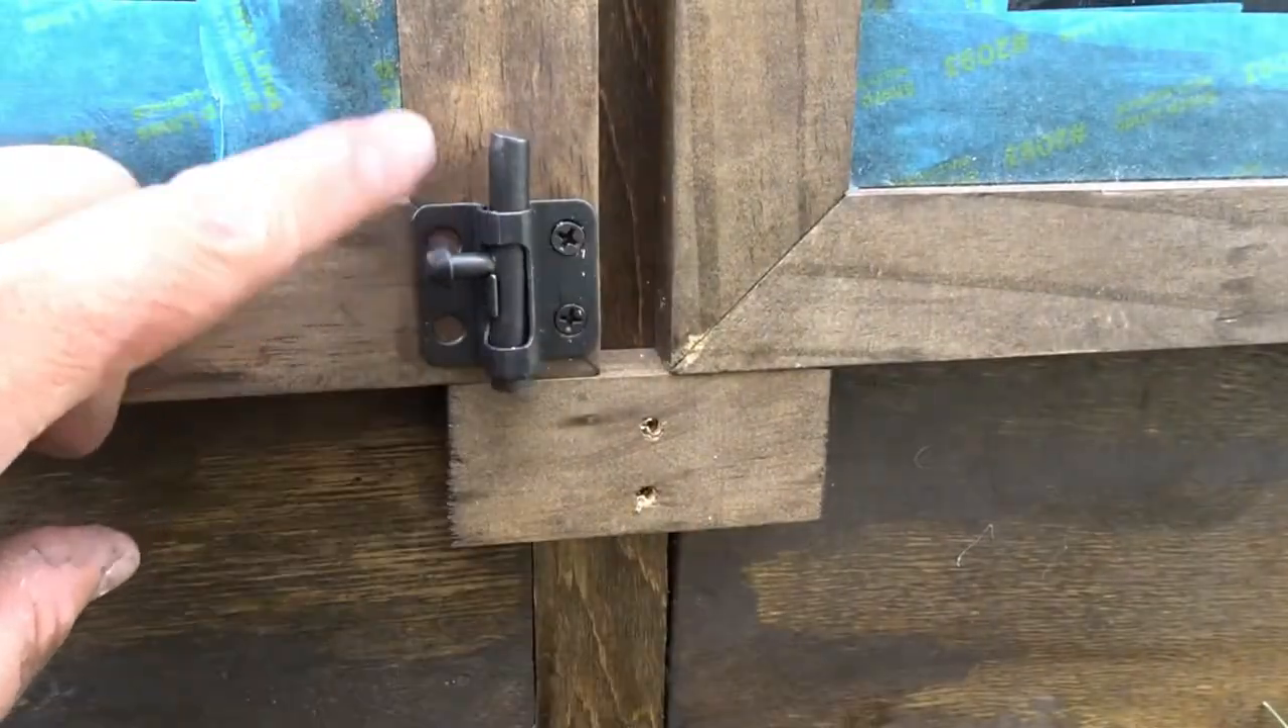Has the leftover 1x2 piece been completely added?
Yes.